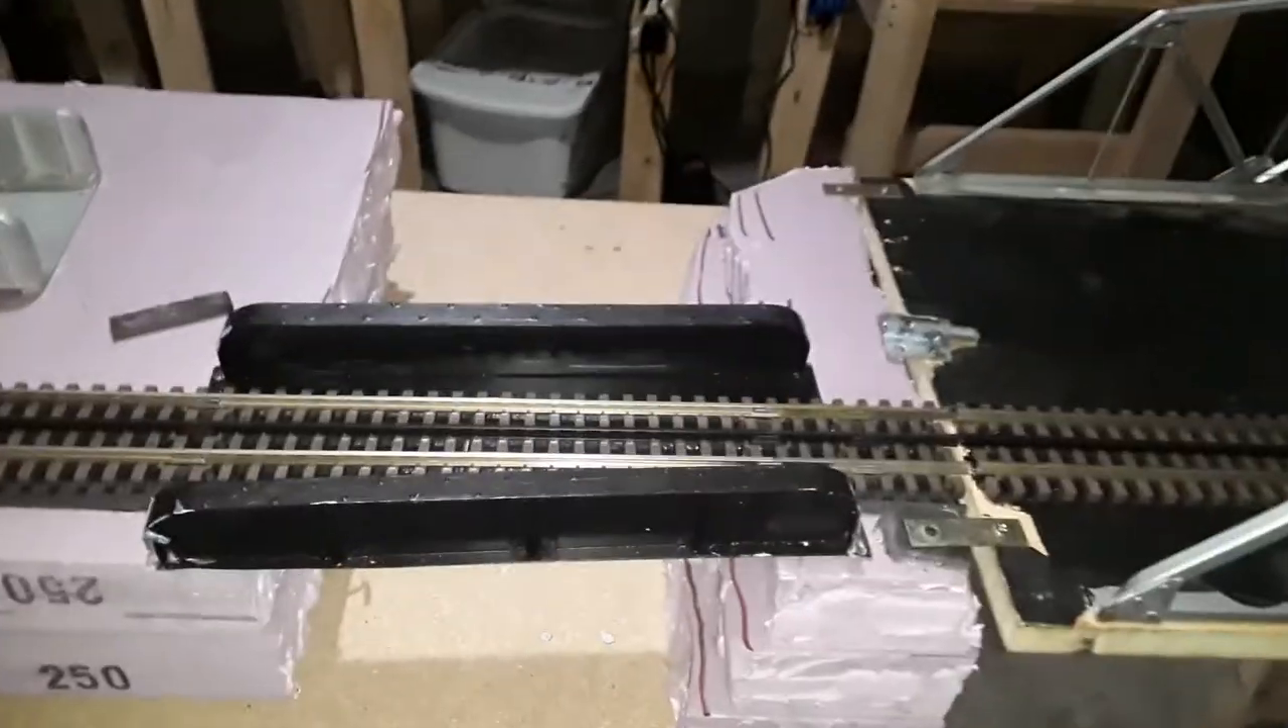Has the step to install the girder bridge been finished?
Yes.